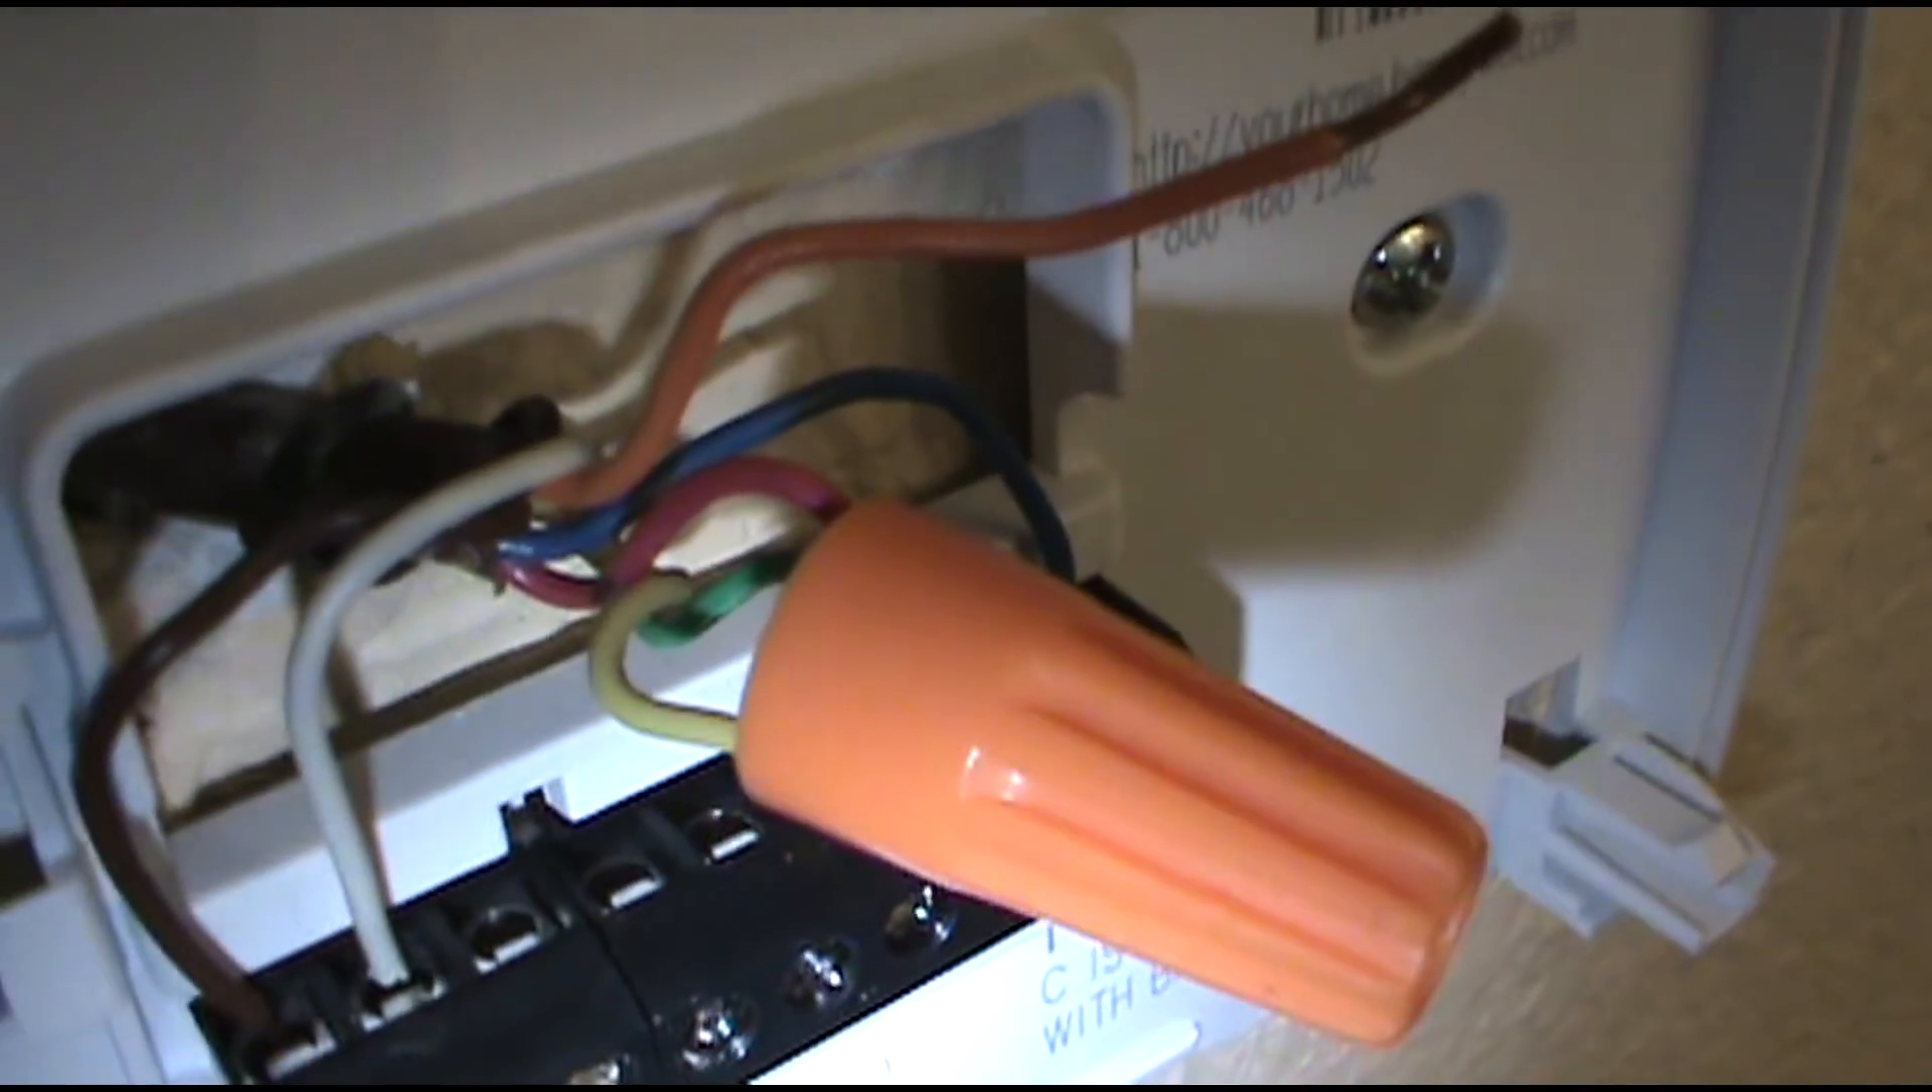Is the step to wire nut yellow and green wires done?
Yes.